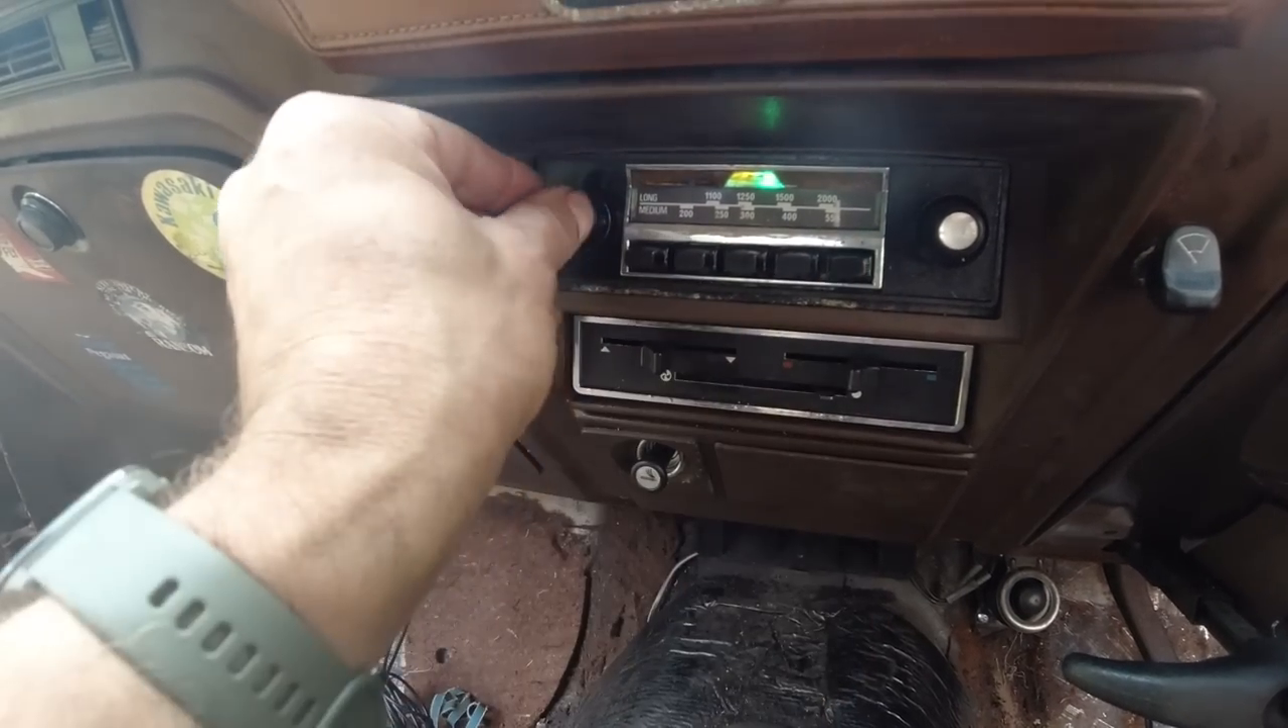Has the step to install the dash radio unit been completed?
Yes.